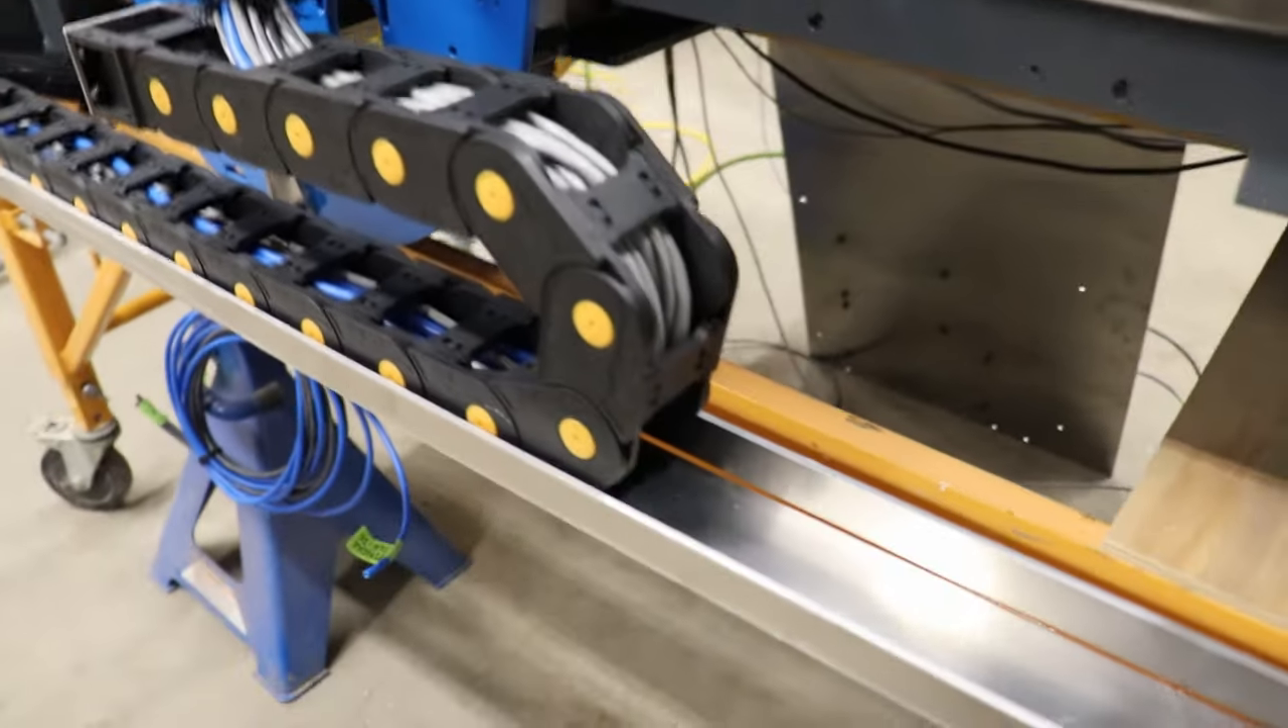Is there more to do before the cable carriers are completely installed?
No.